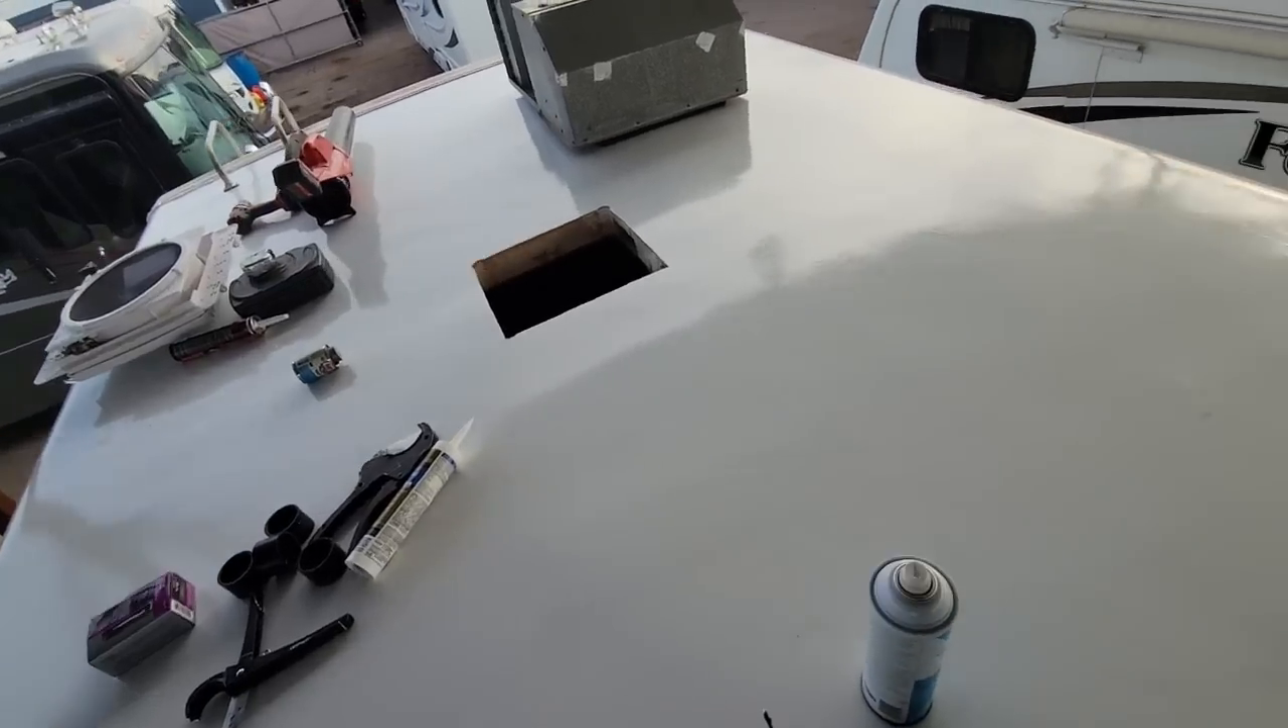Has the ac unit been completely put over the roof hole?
No.